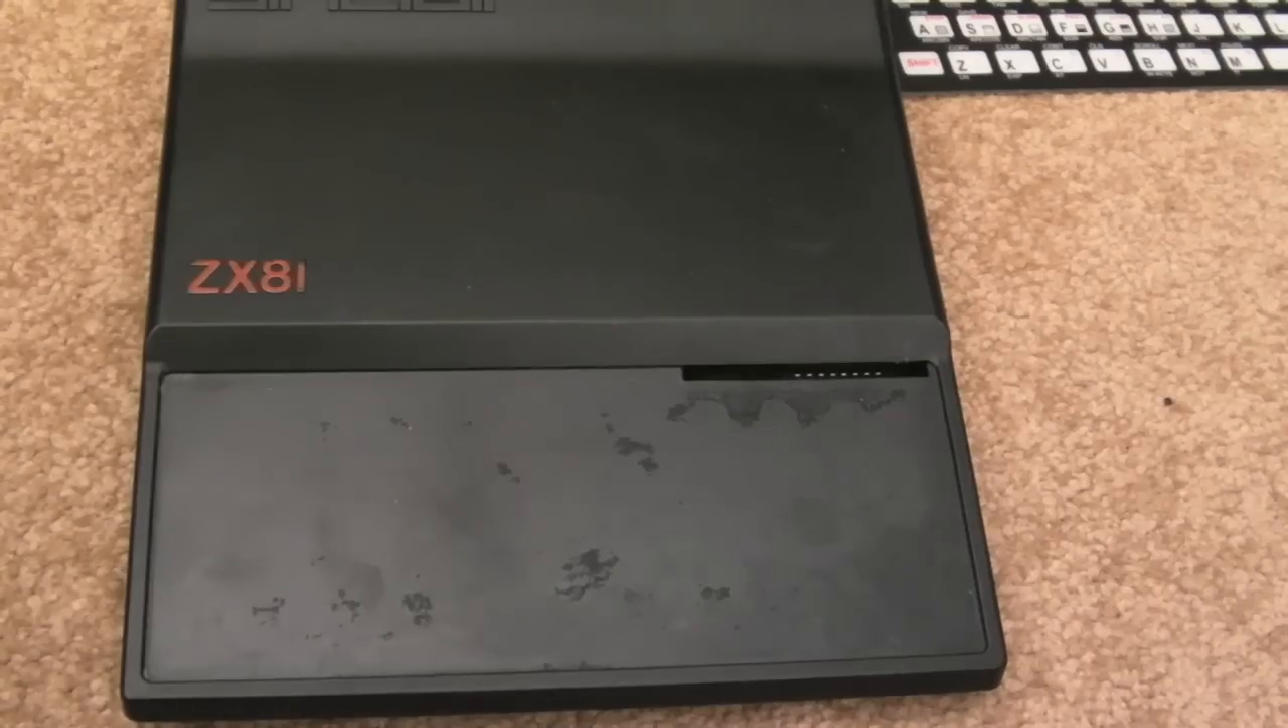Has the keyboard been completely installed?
No.